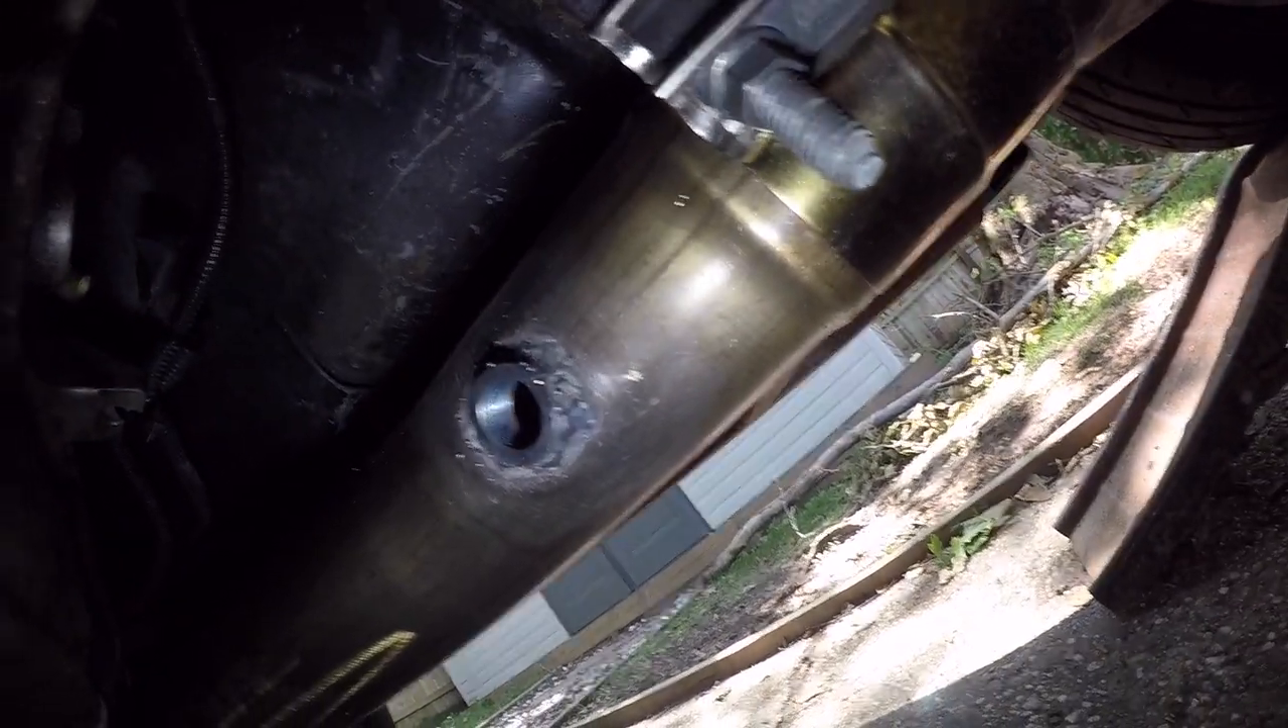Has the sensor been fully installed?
No.